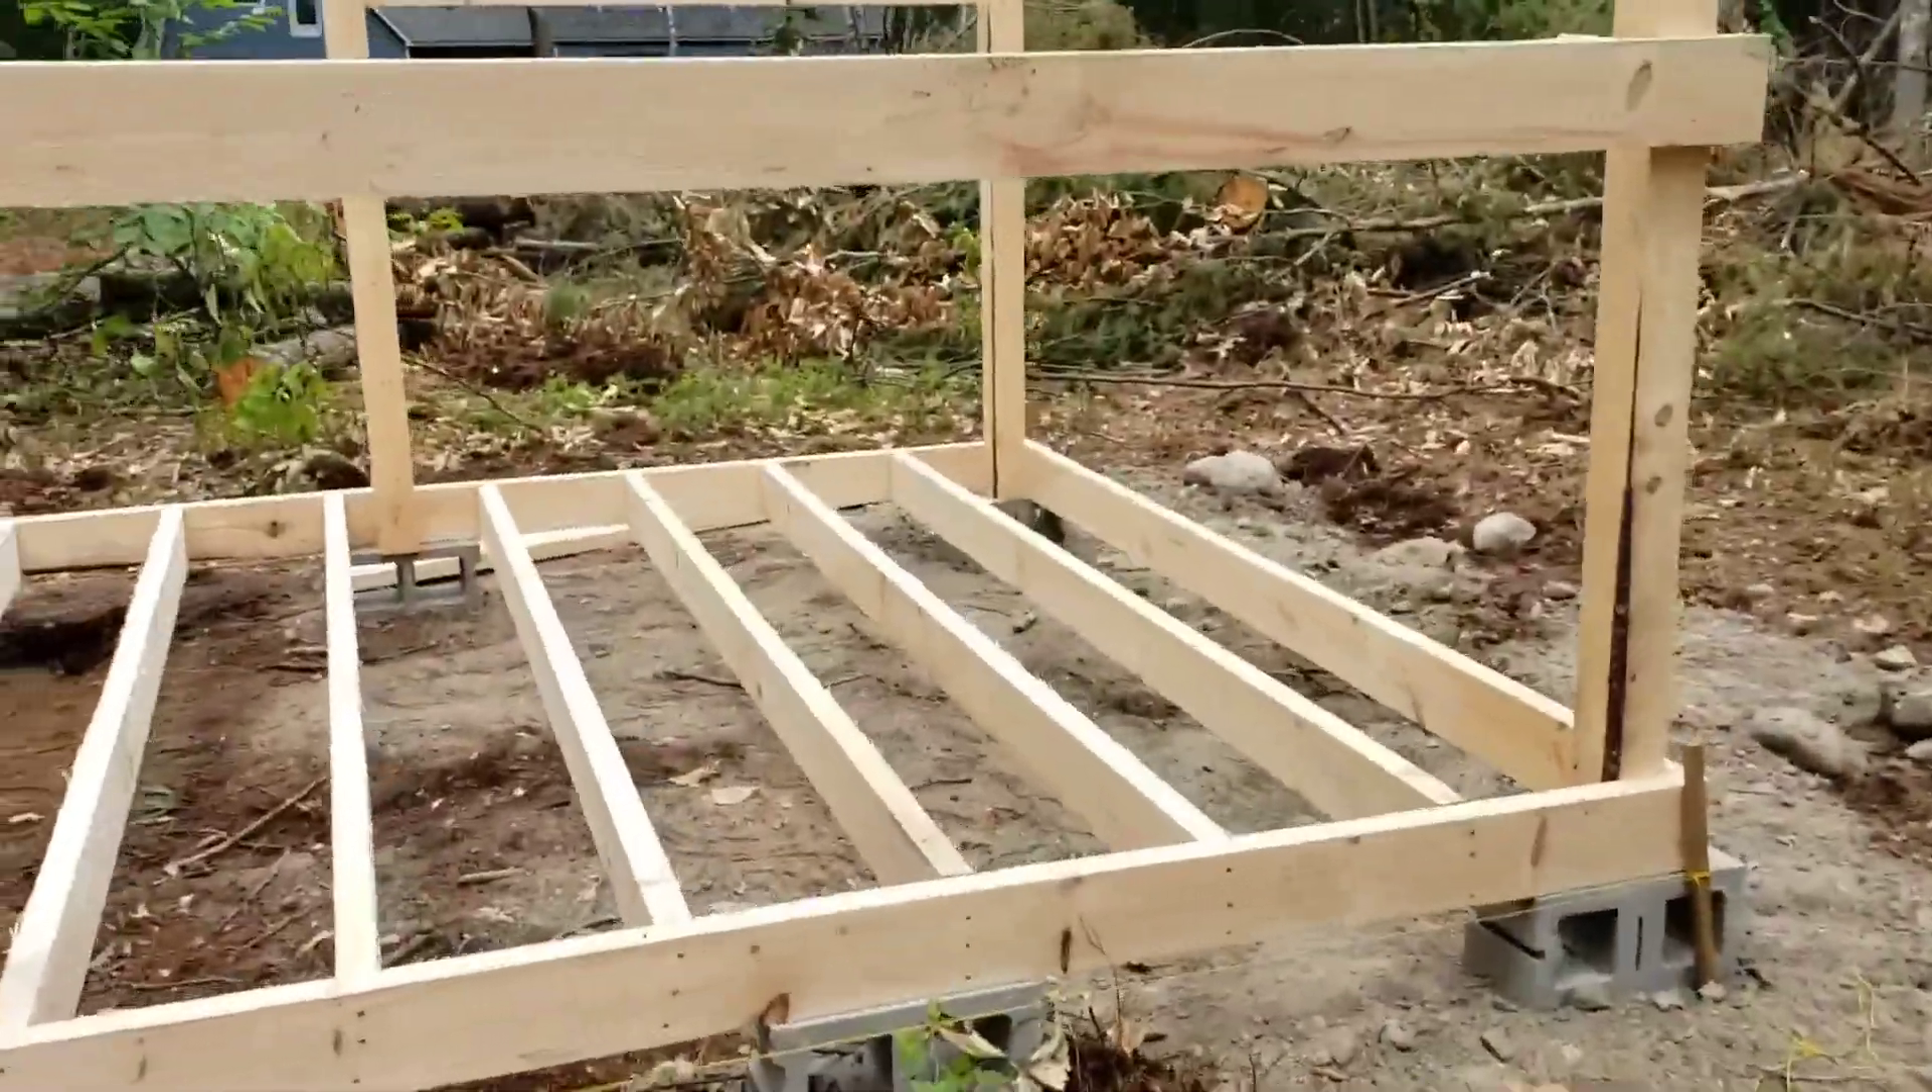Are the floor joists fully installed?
Yes.